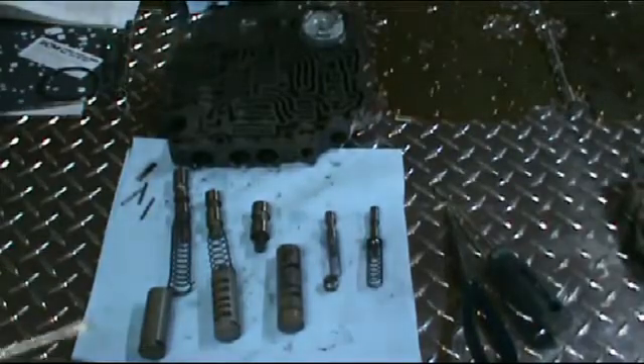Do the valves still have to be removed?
No.